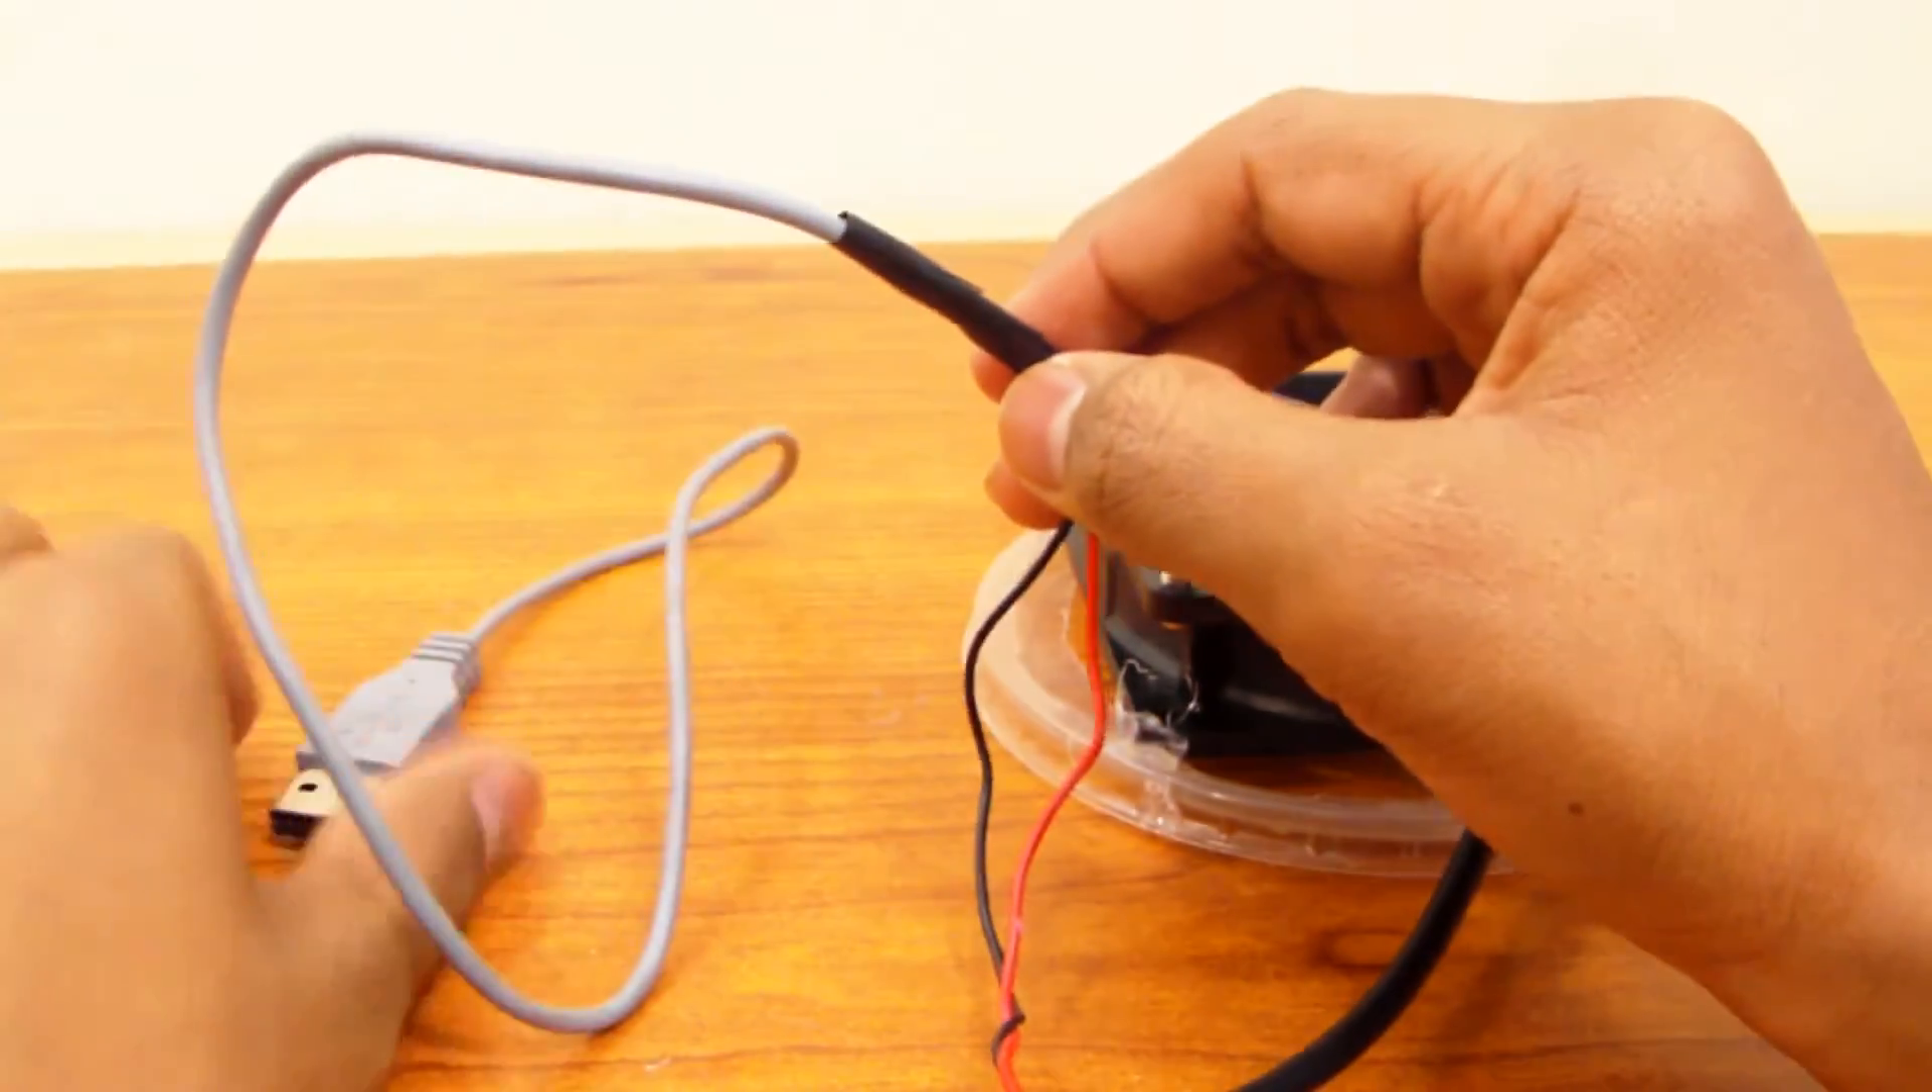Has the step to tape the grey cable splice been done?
Yes.